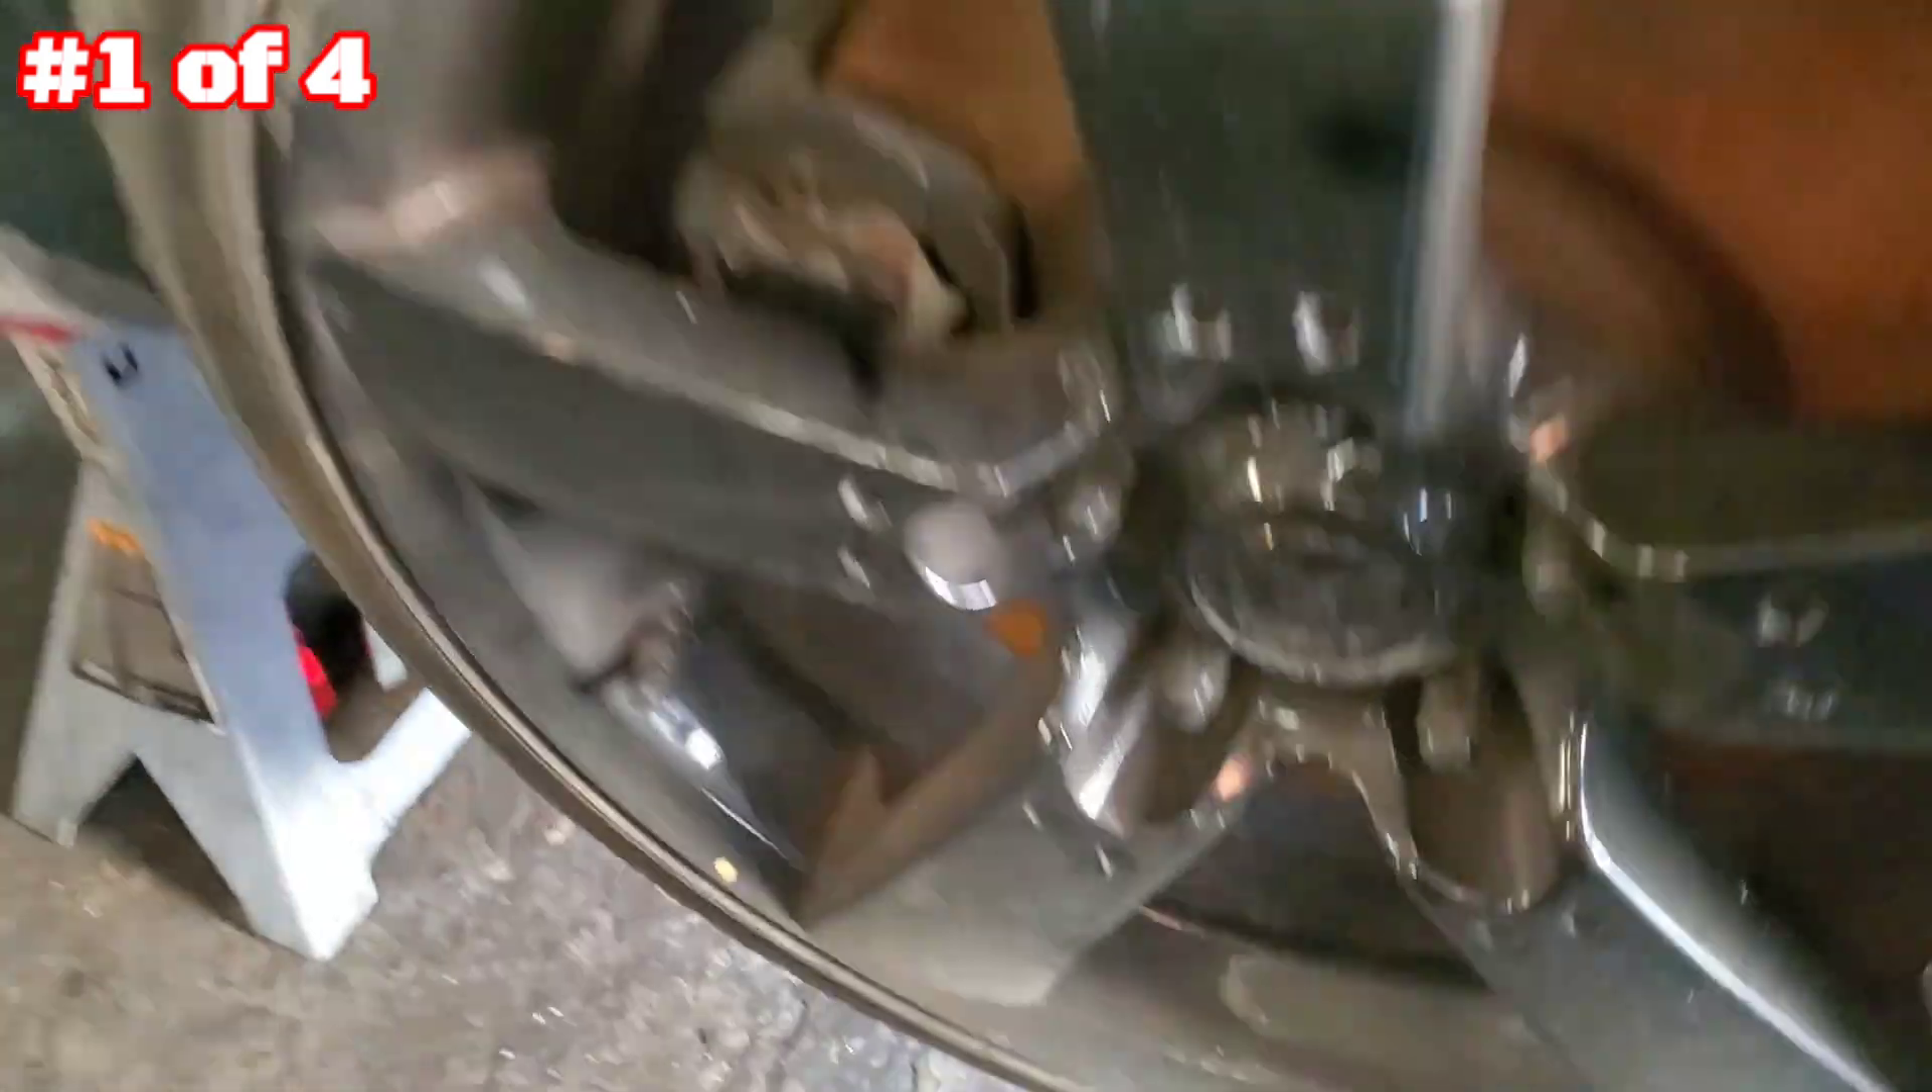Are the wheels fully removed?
No.